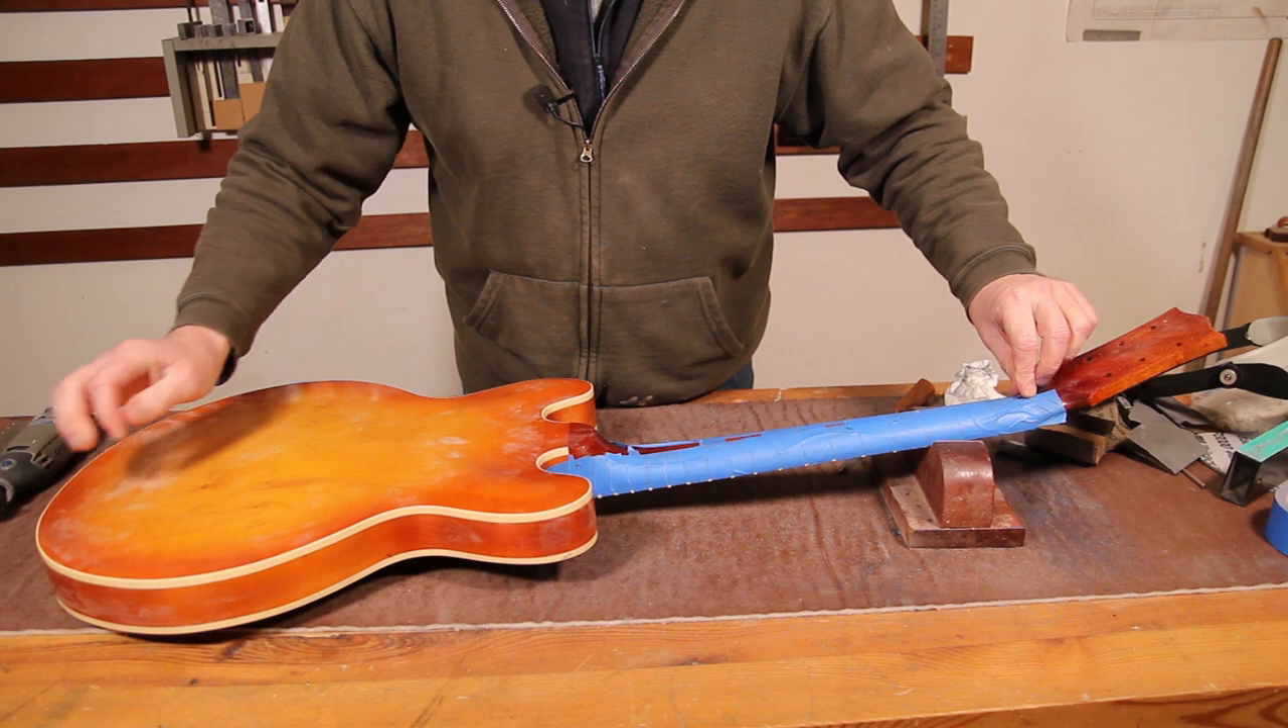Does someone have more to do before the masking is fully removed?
Yes.